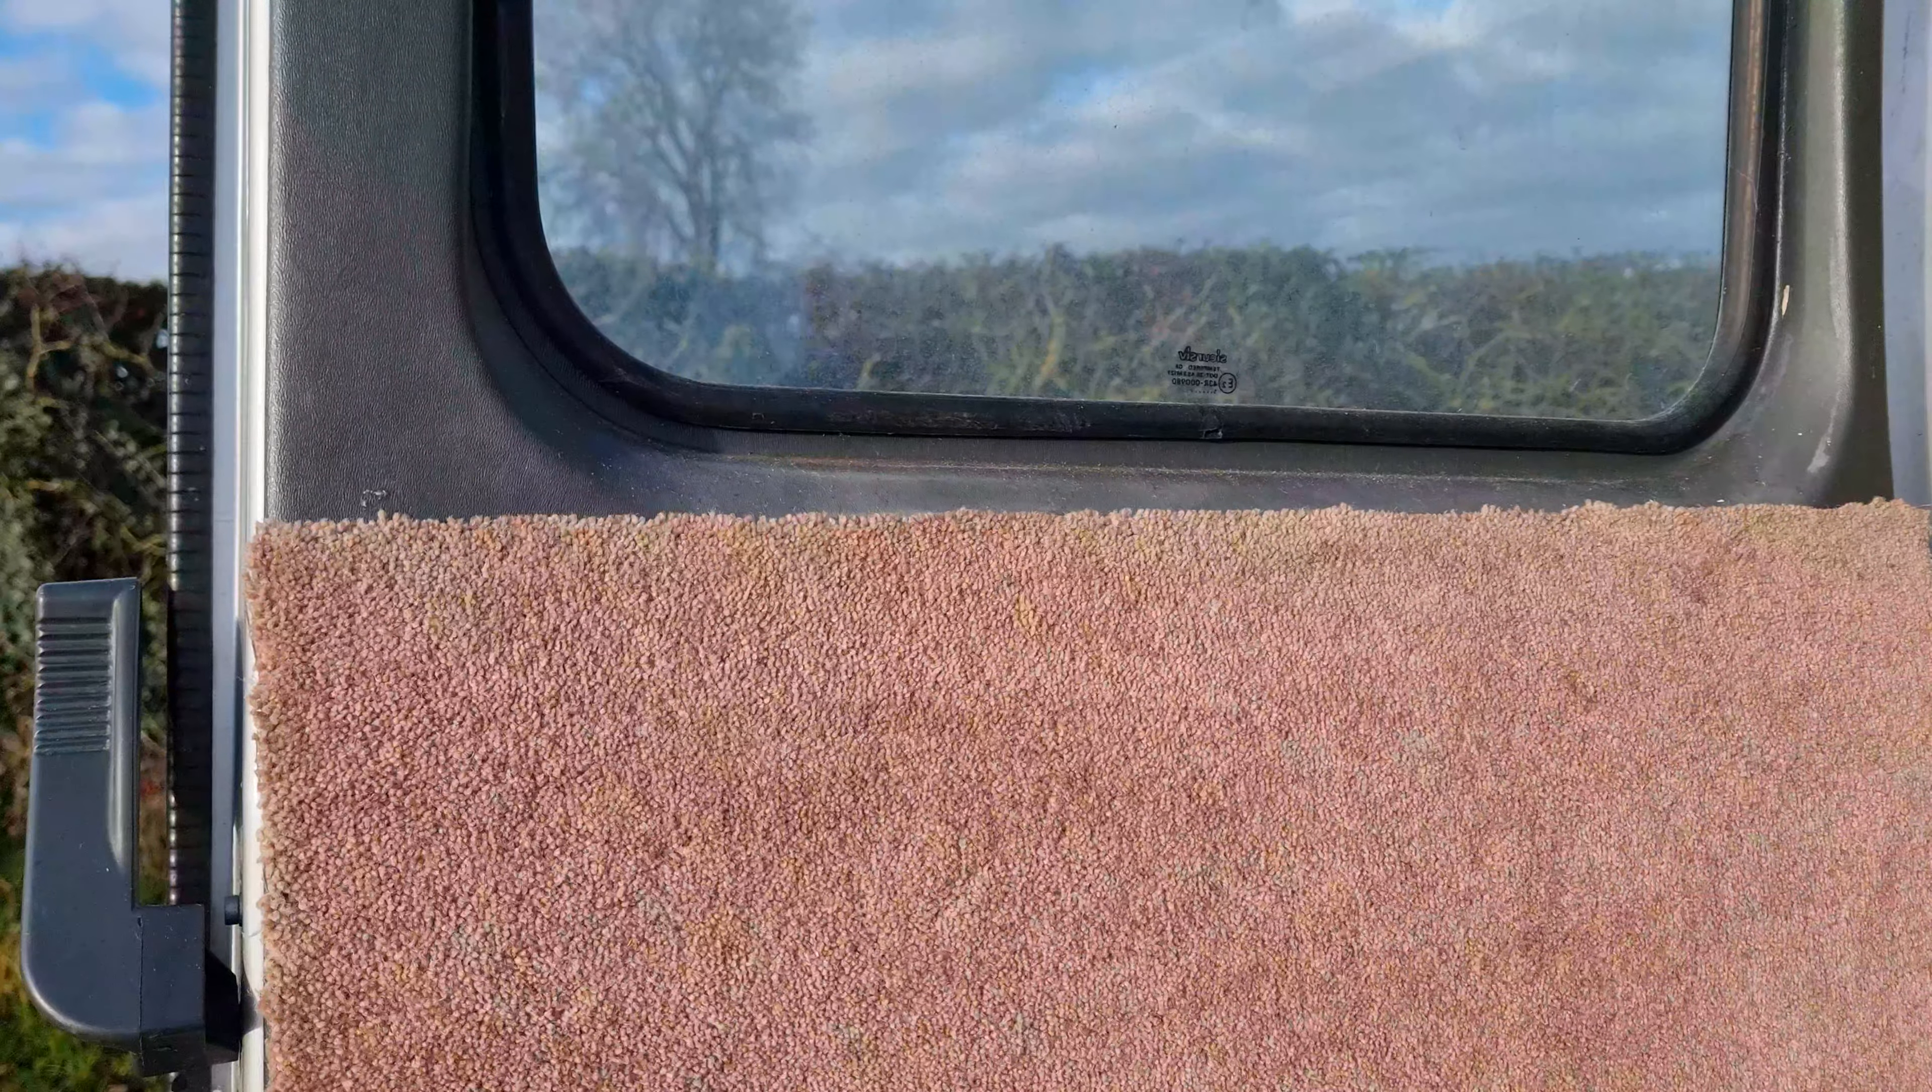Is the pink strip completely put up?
Yes.